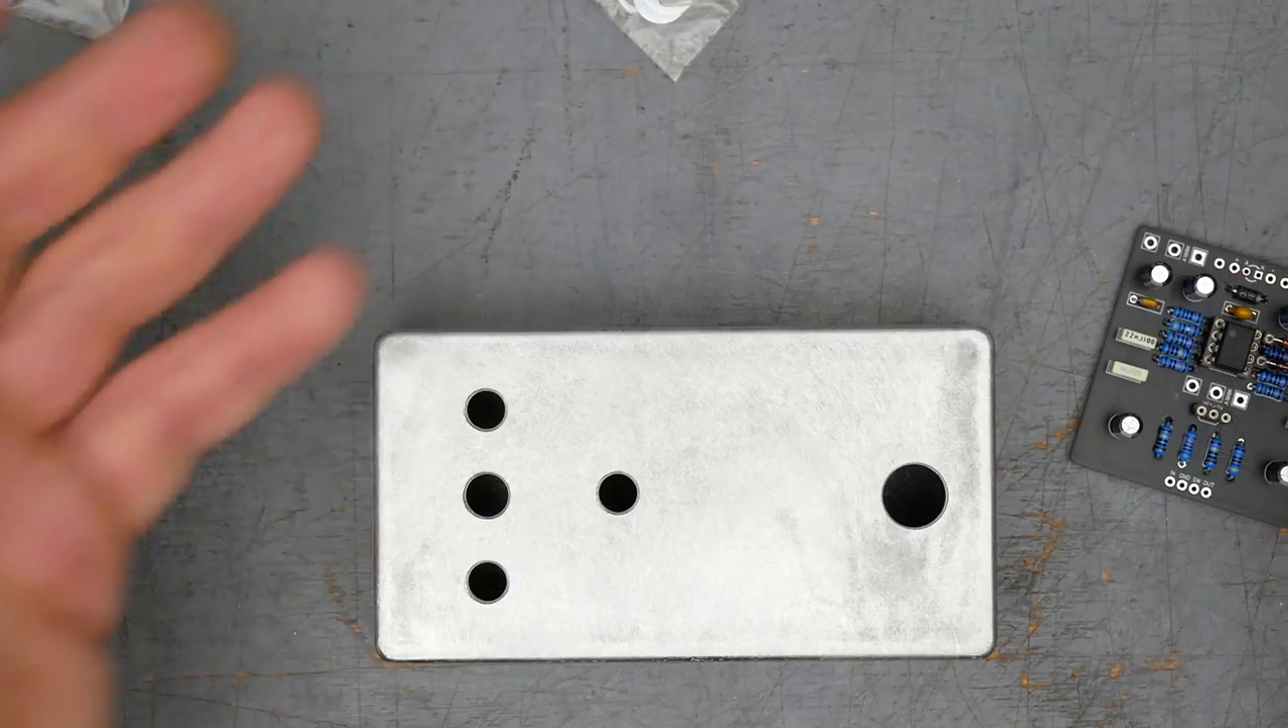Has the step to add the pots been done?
No.